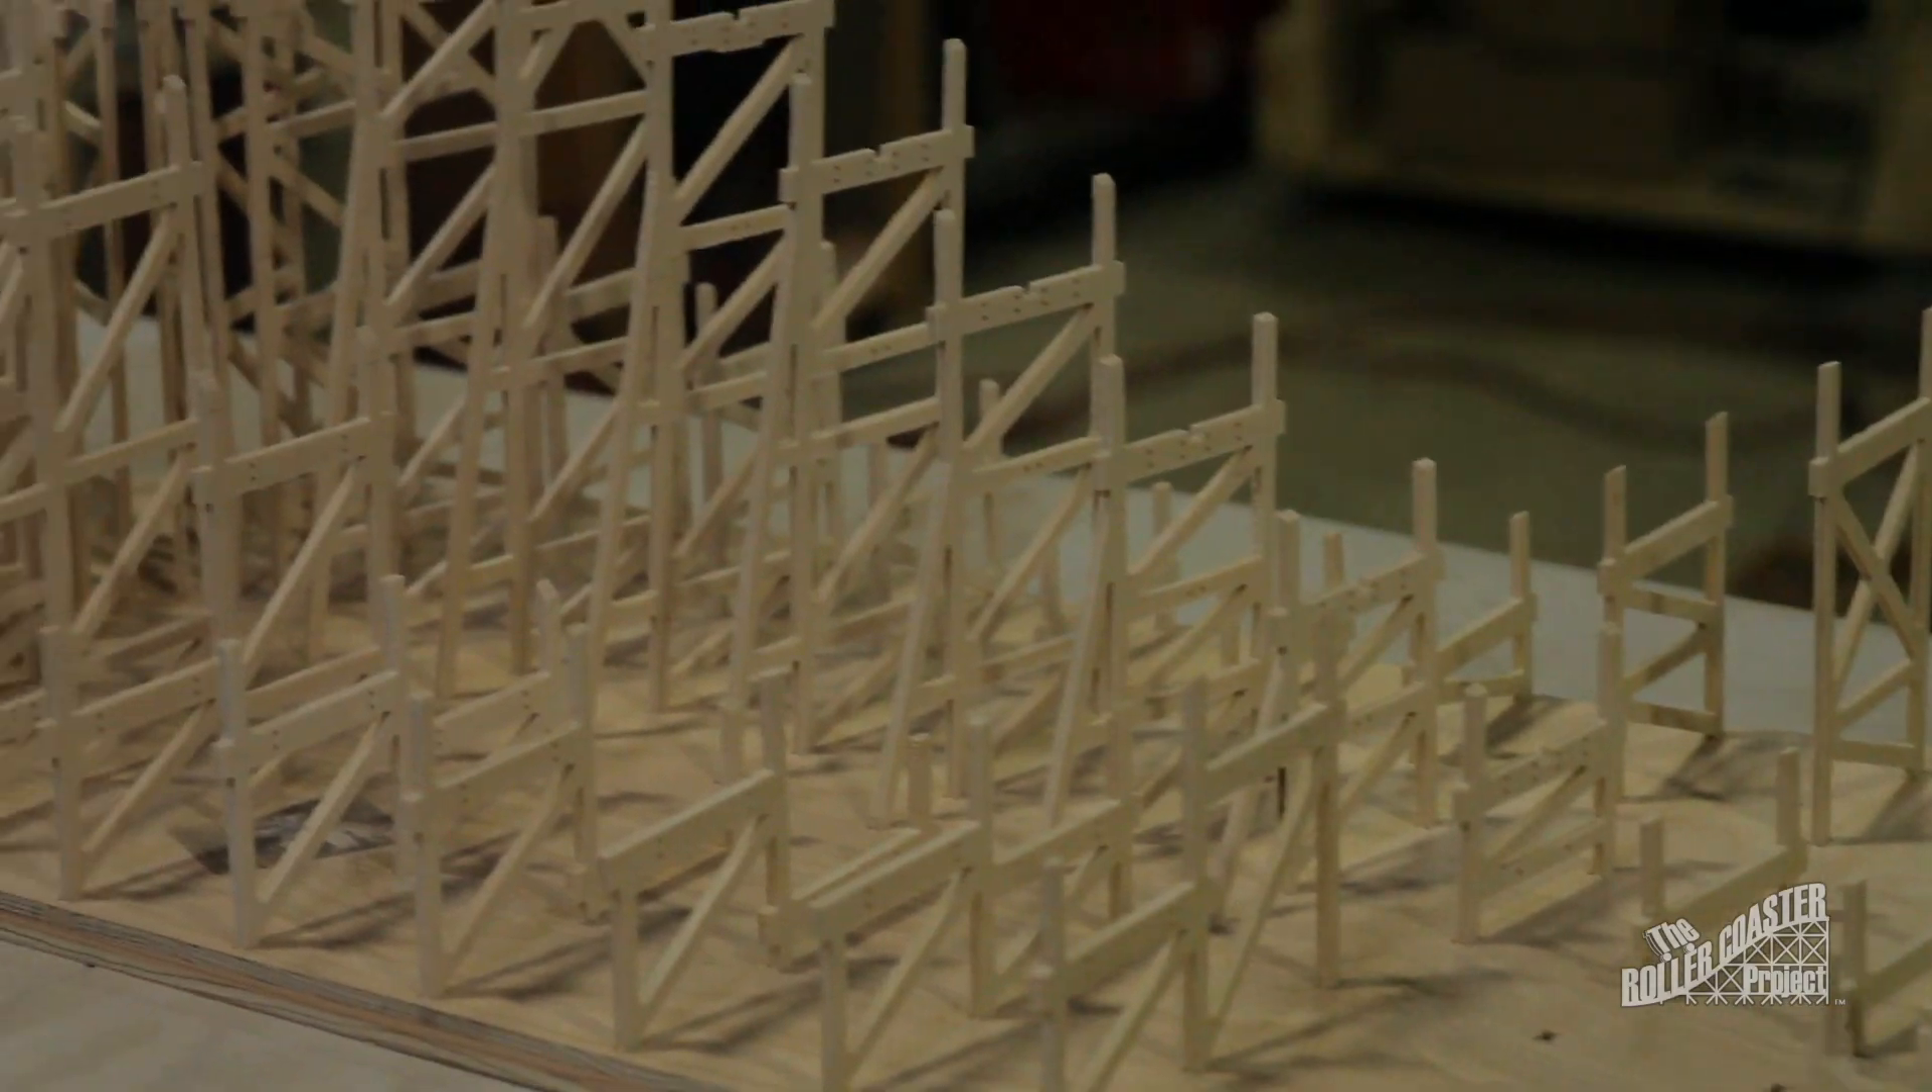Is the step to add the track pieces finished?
No.